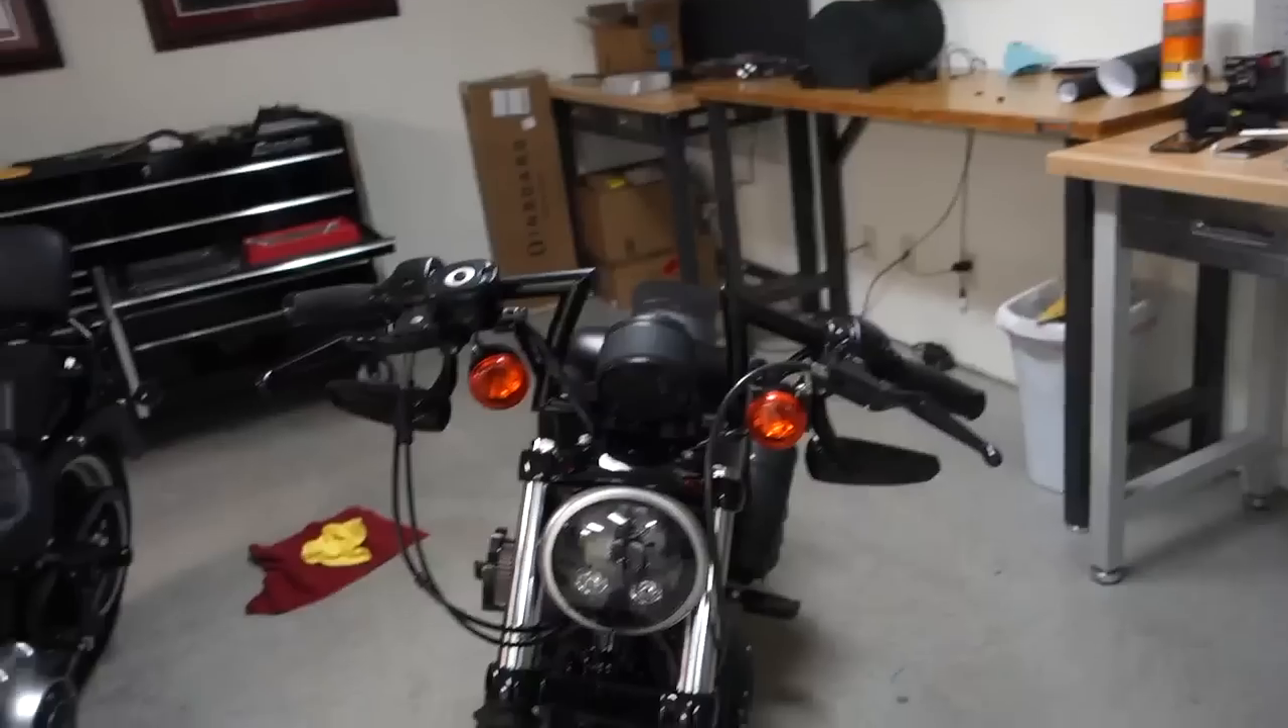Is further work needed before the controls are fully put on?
No.